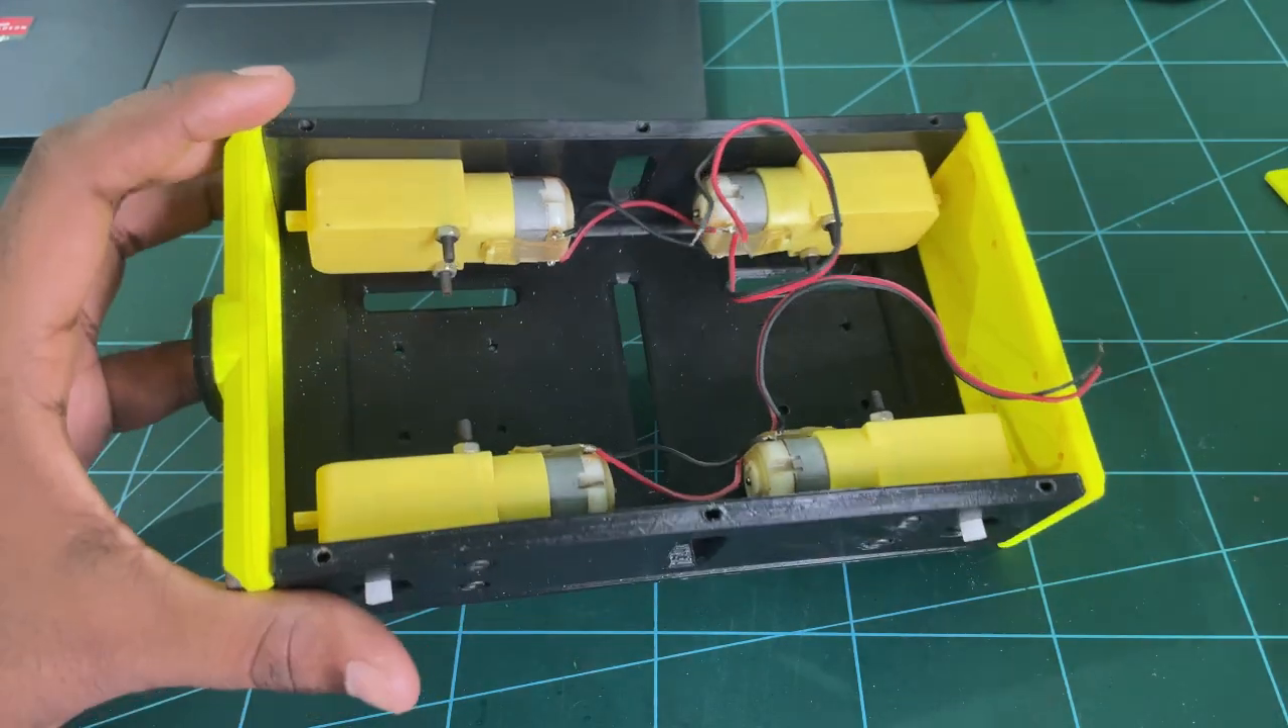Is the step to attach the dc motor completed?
Yes.